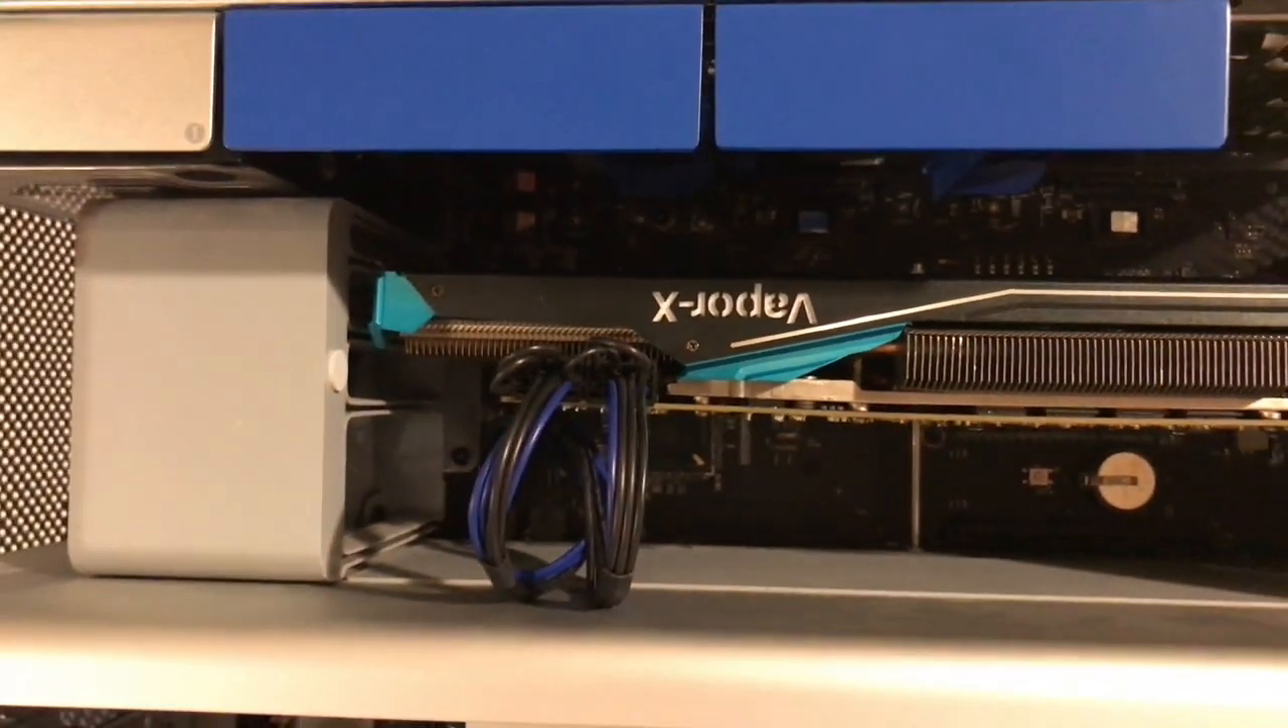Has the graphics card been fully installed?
Yes.